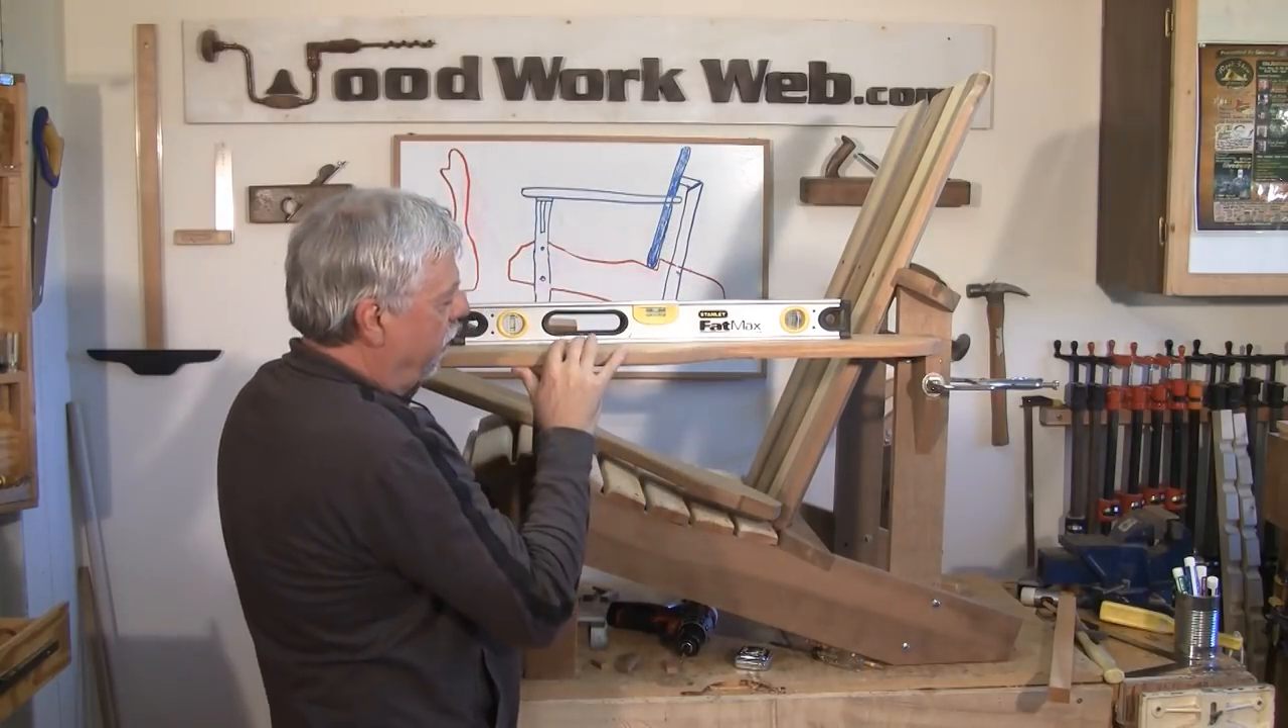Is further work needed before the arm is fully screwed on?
Yes.